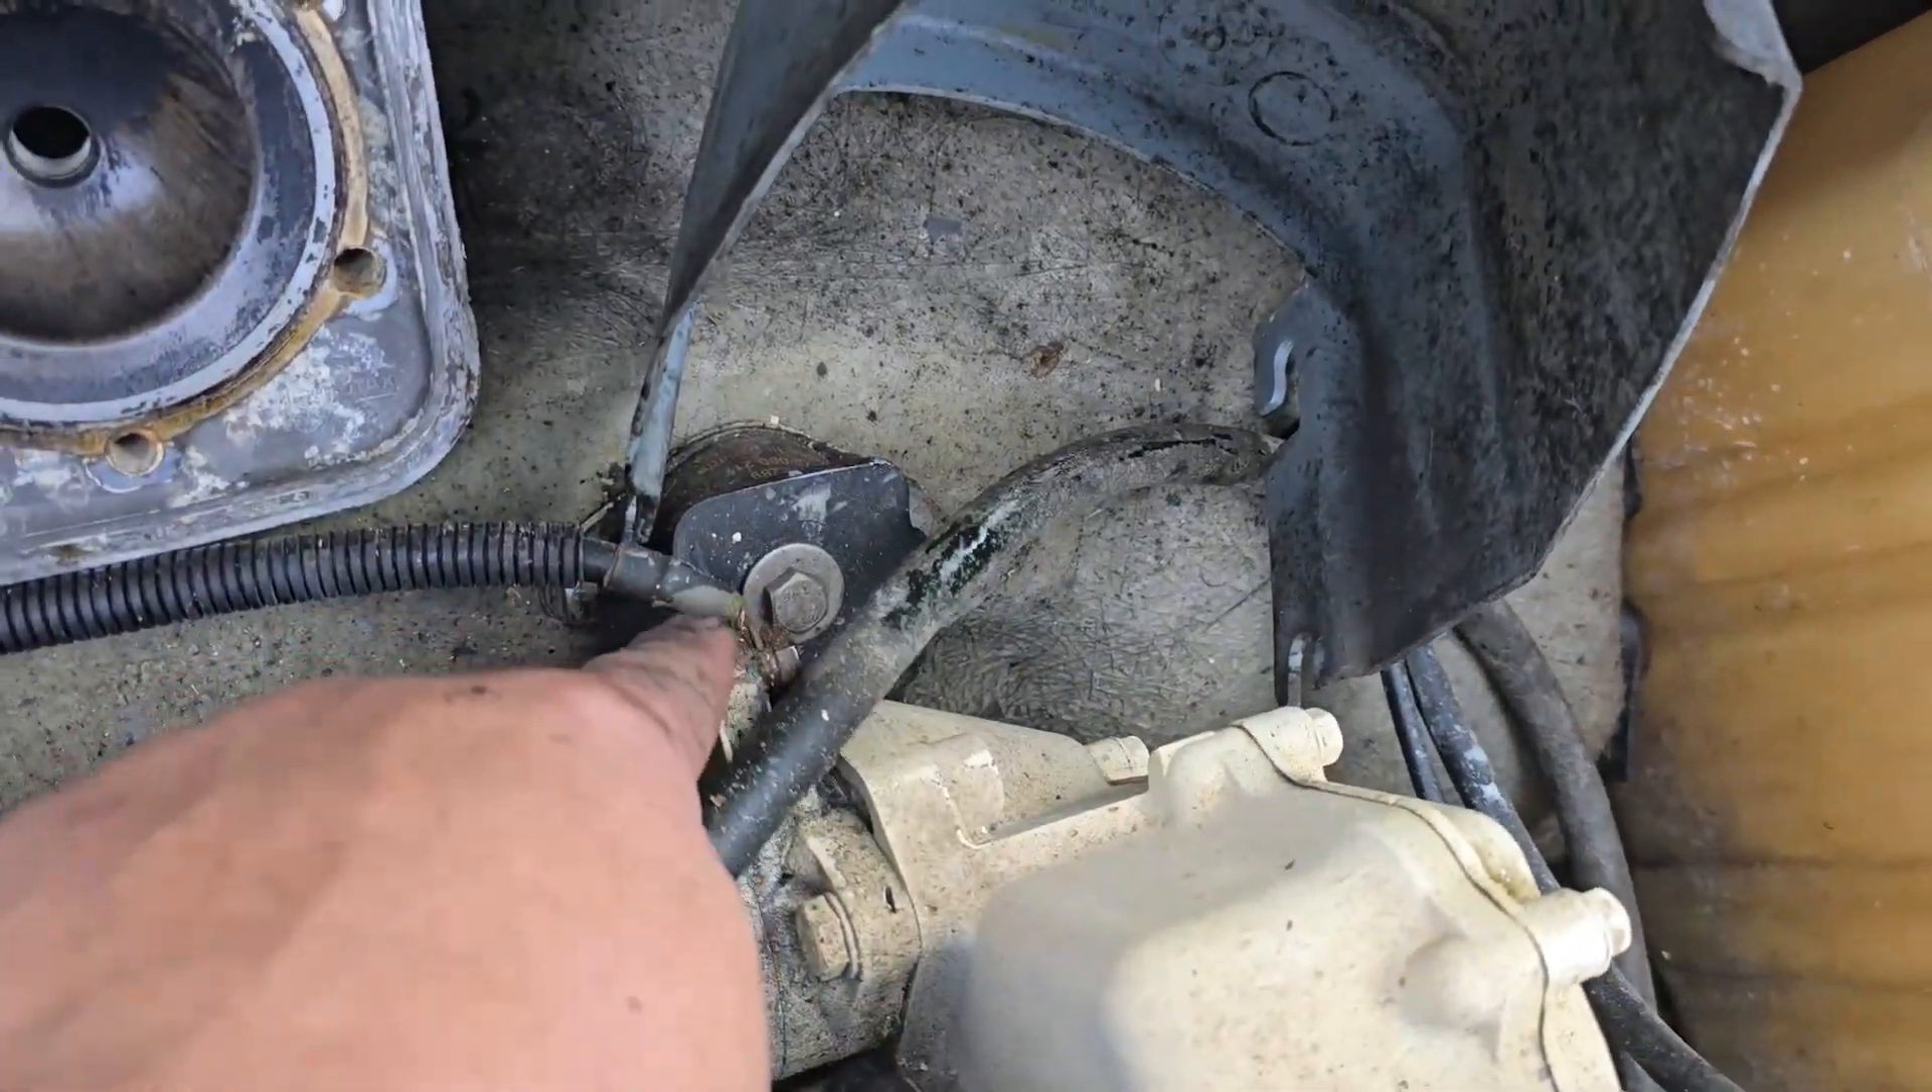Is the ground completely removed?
No.